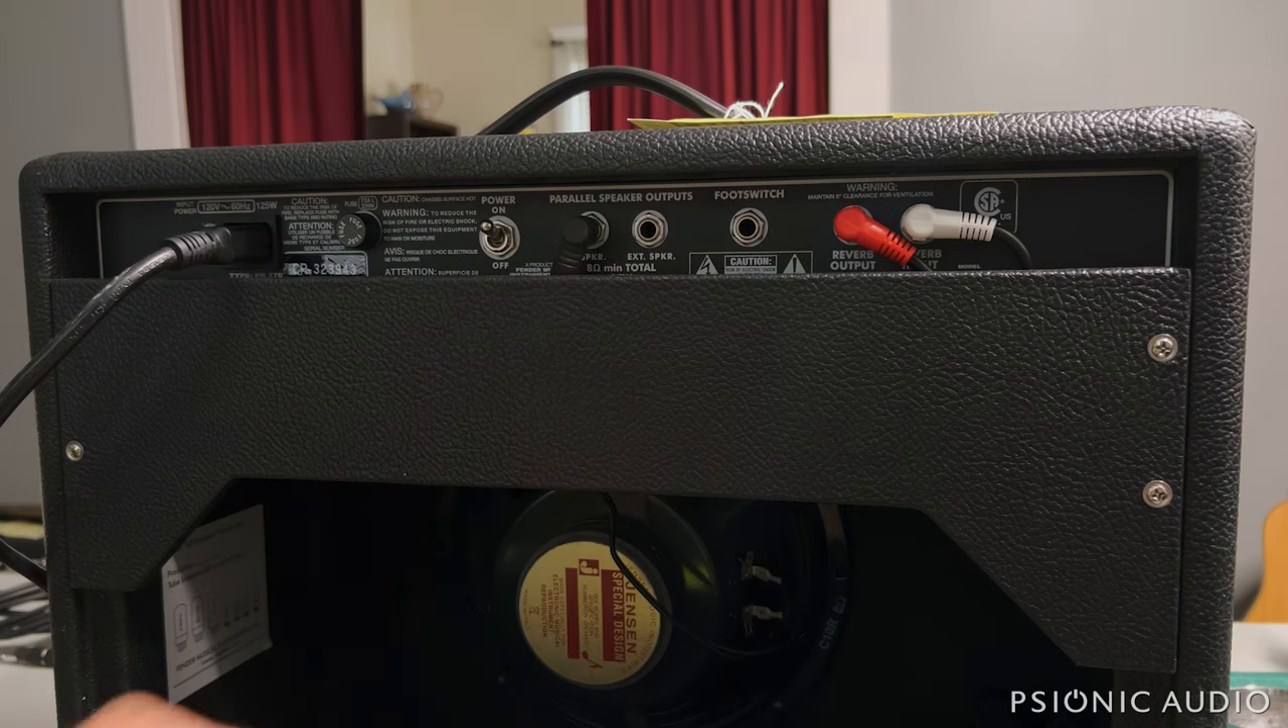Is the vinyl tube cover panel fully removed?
No.